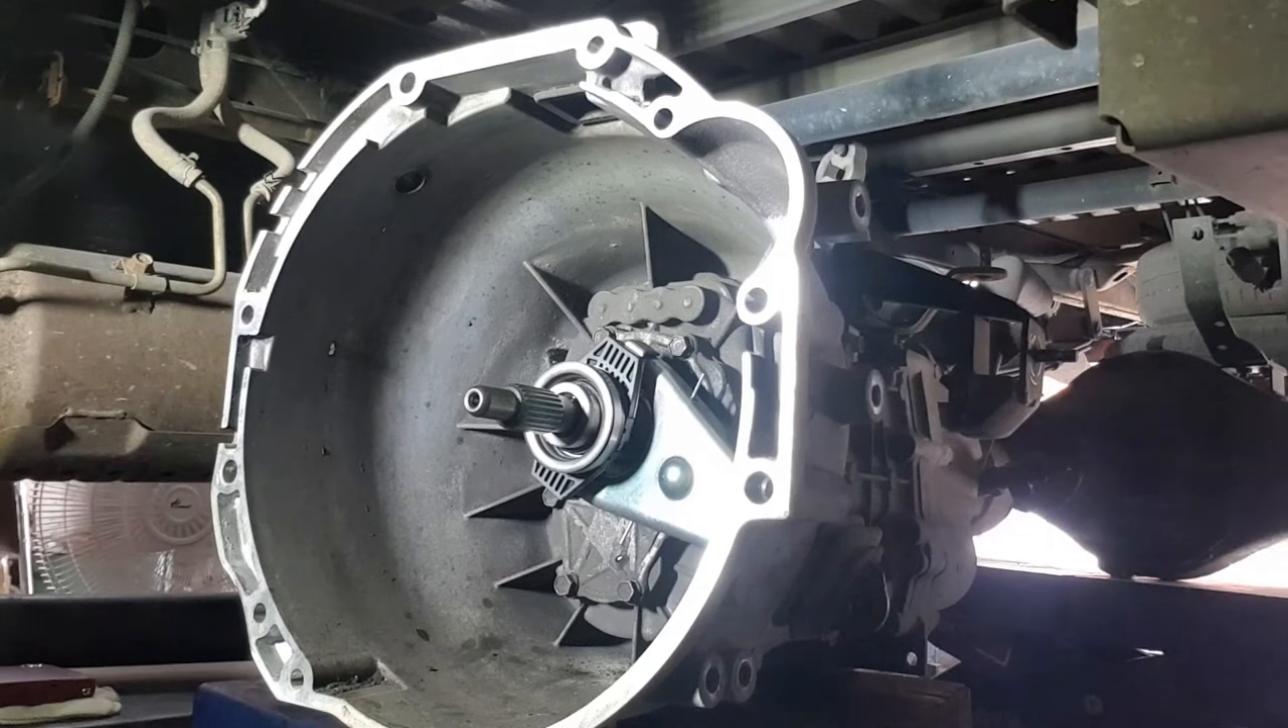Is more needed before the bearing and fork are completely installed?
No.